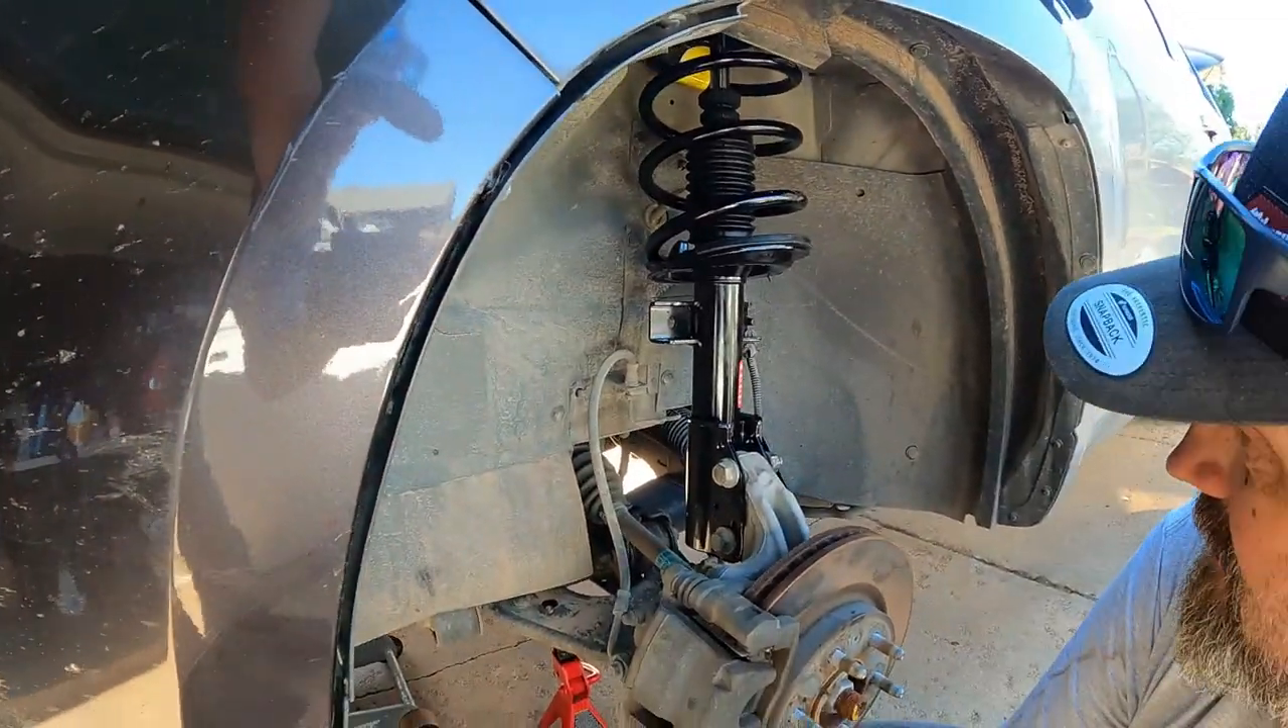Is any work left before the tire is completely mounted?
Yes.